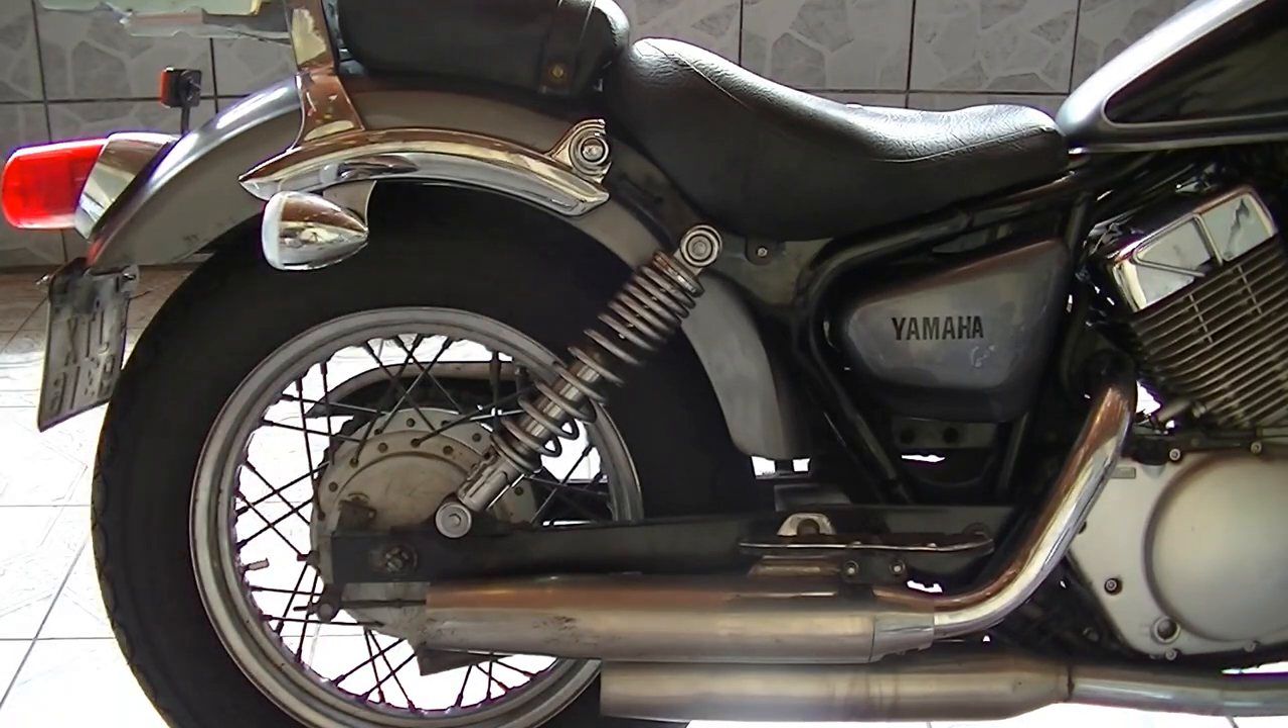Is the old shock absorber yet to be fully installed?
No.